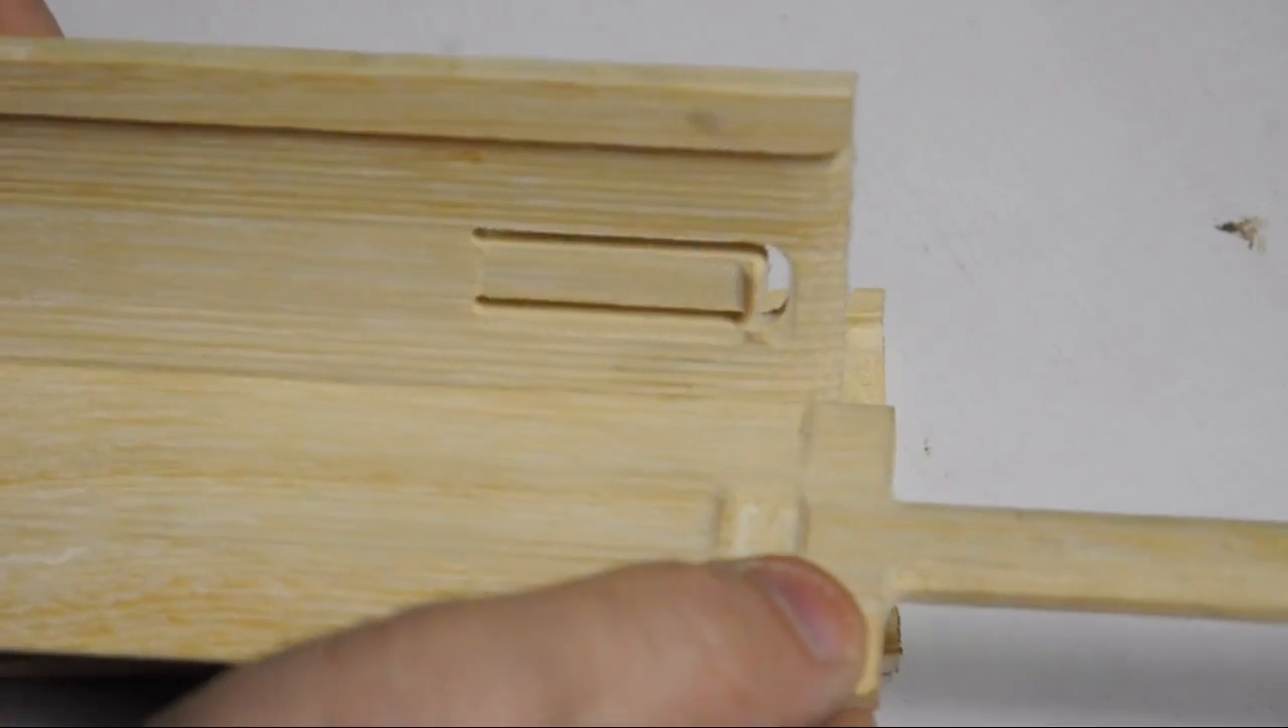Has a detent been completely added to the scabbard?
Yes.